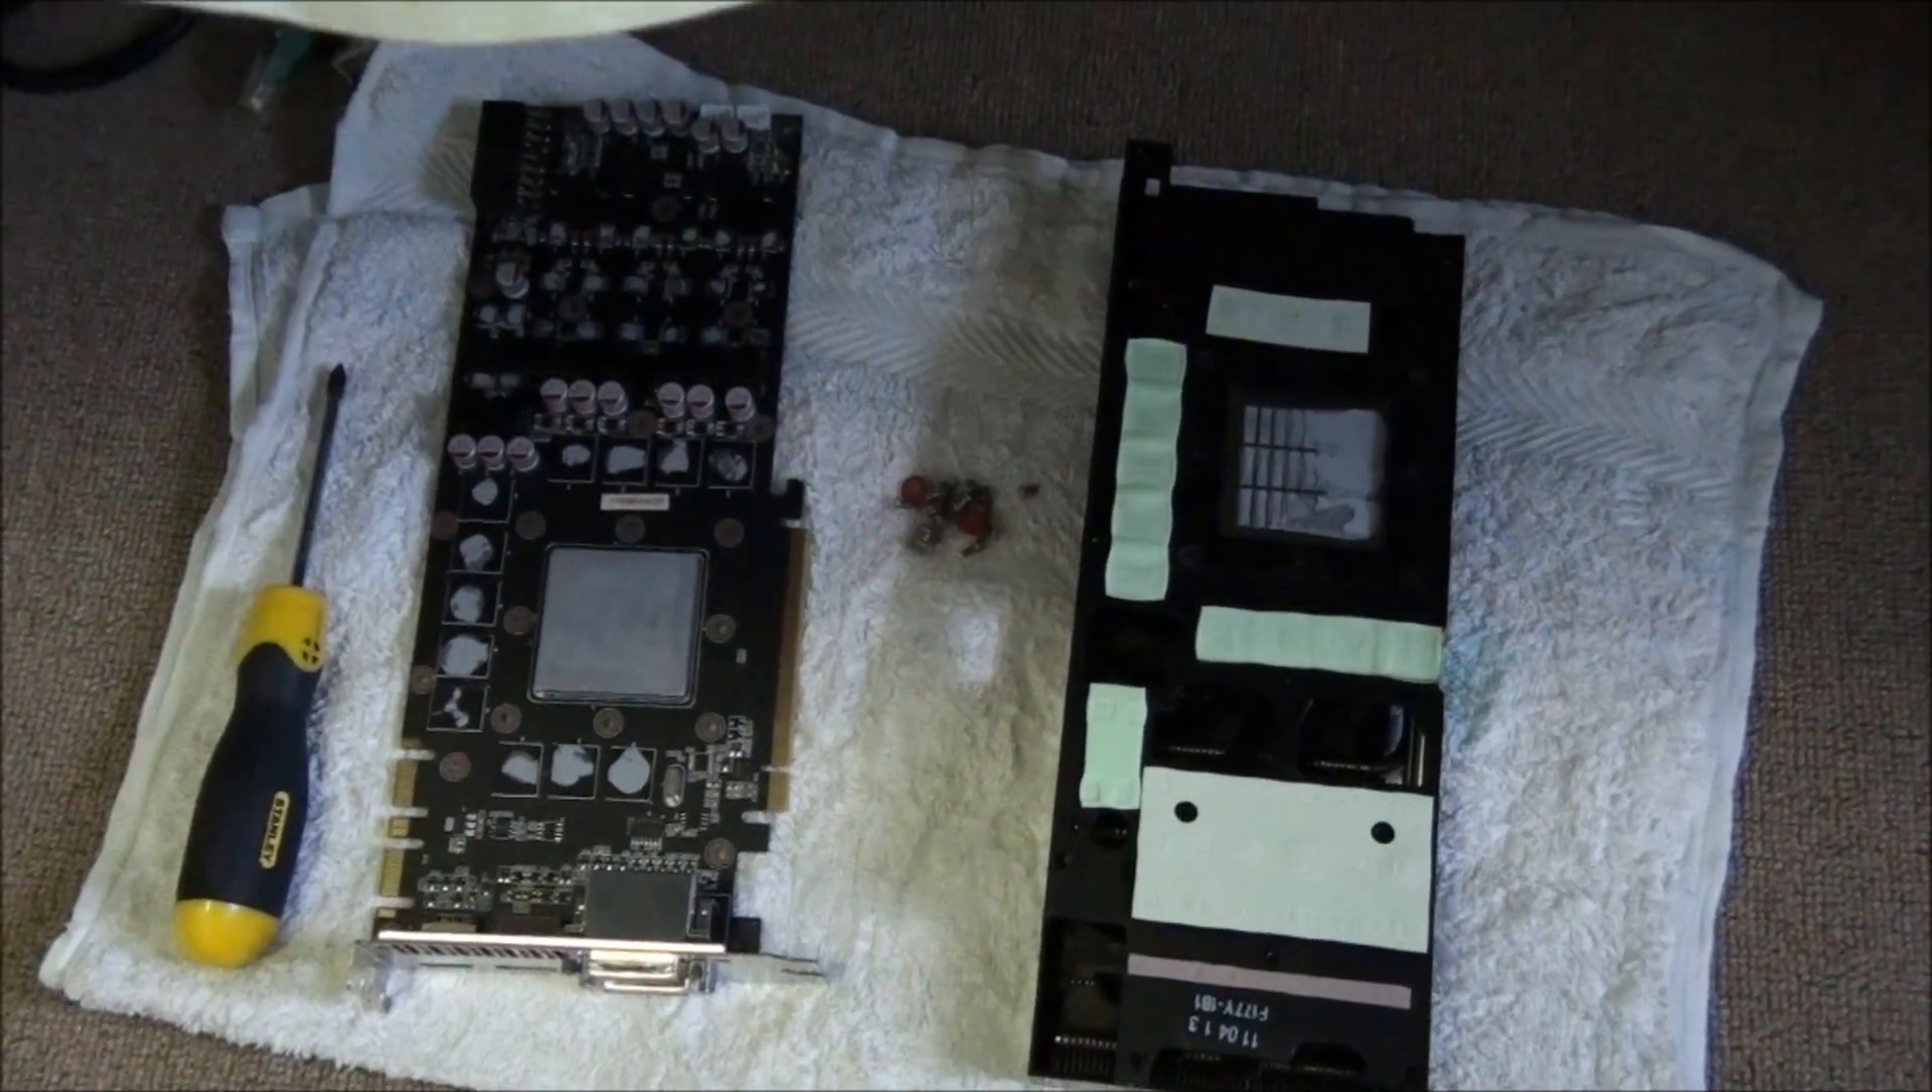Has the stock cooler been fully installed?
No.